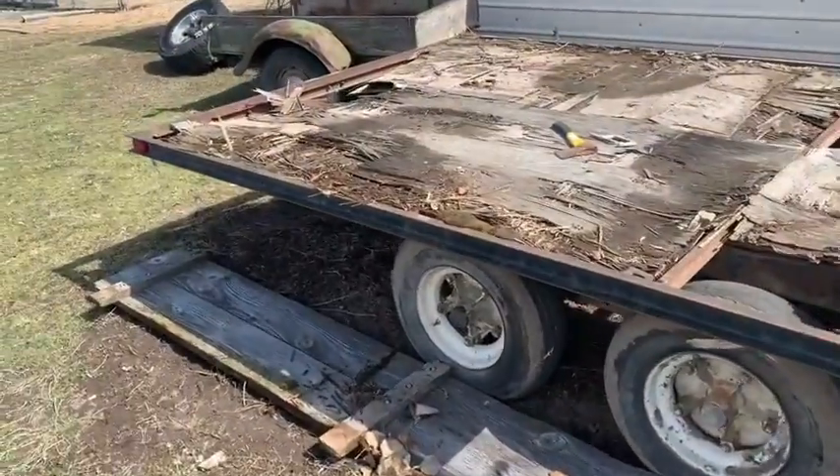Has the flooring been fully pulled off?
No.